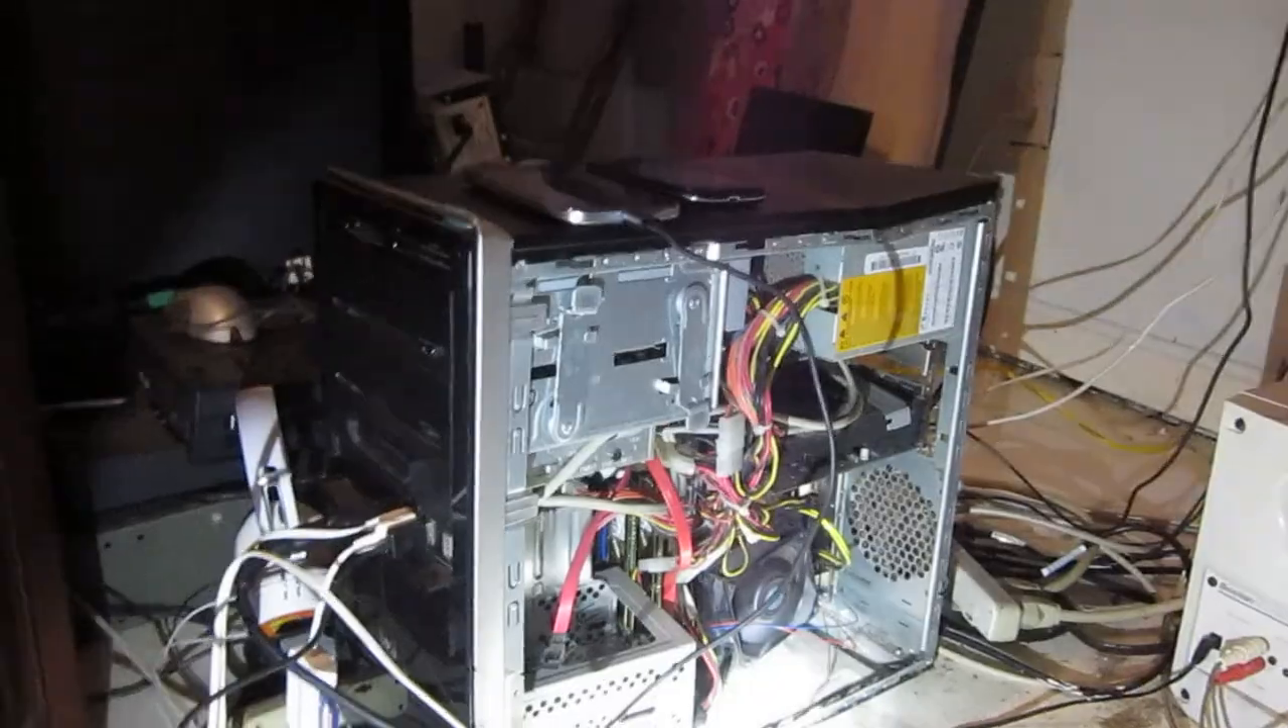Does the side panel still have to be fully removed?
No.